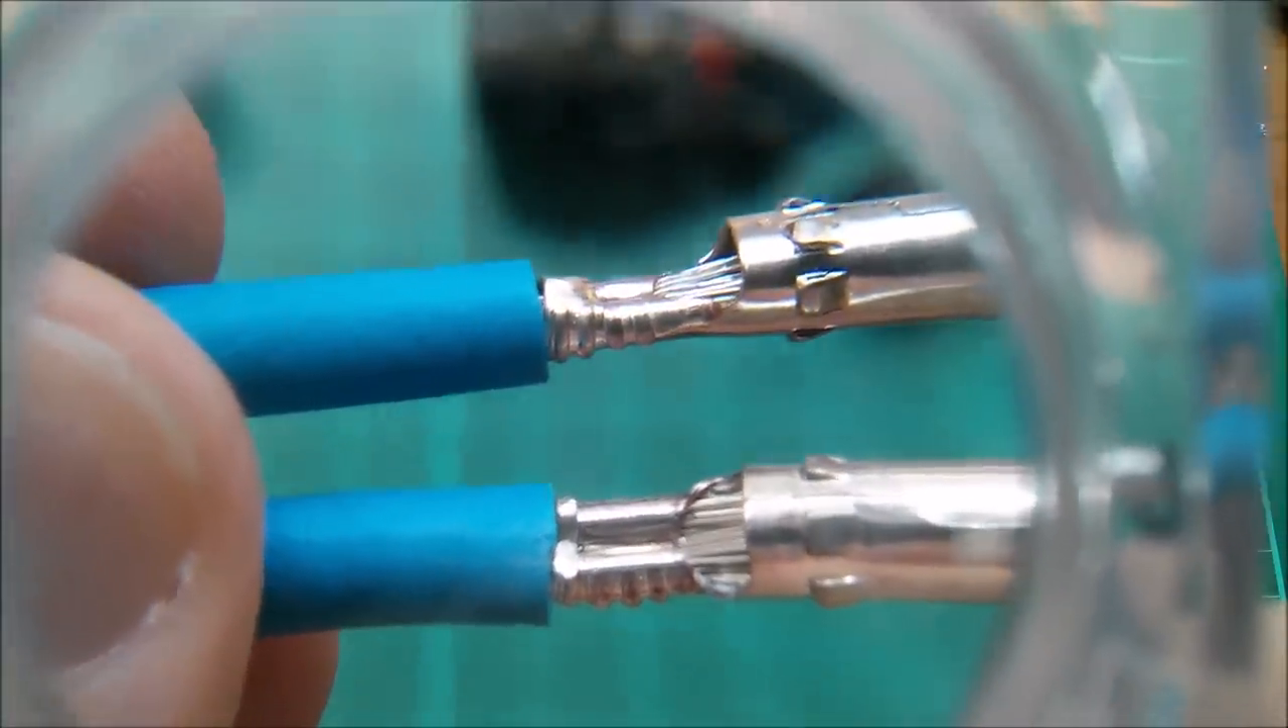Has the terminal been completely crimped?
Yes.